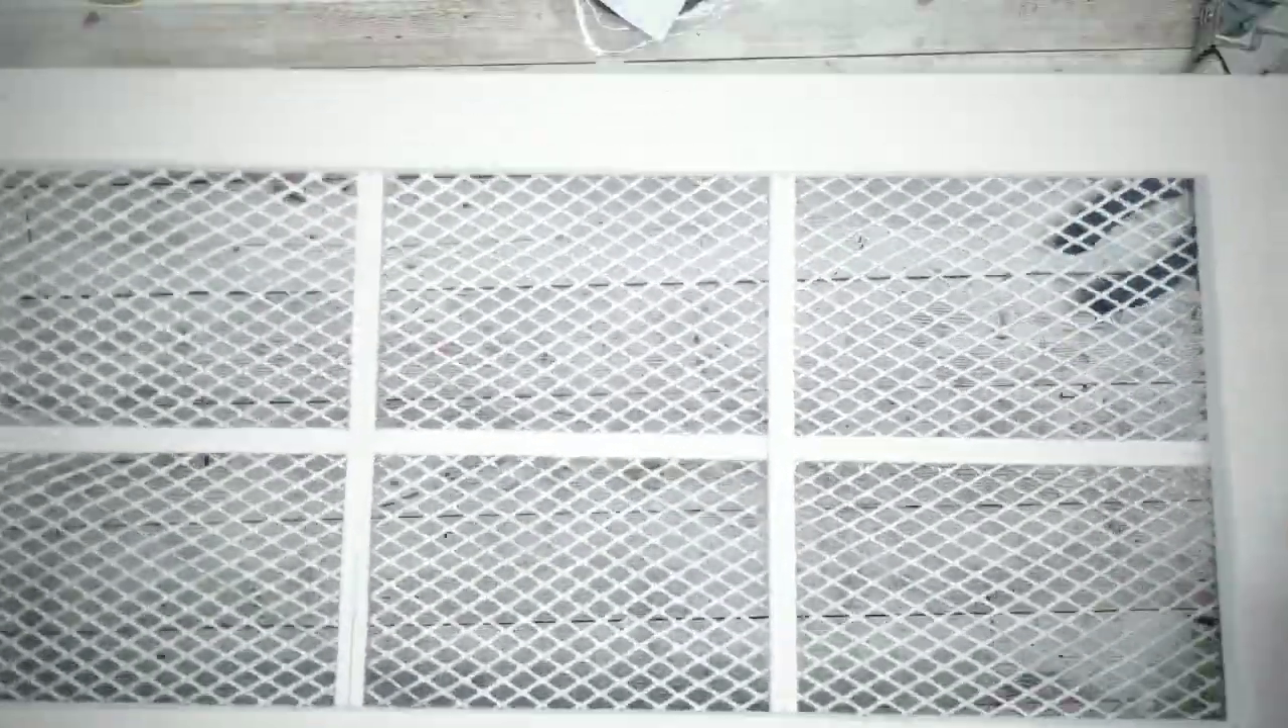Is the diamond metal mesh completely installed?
Yes.